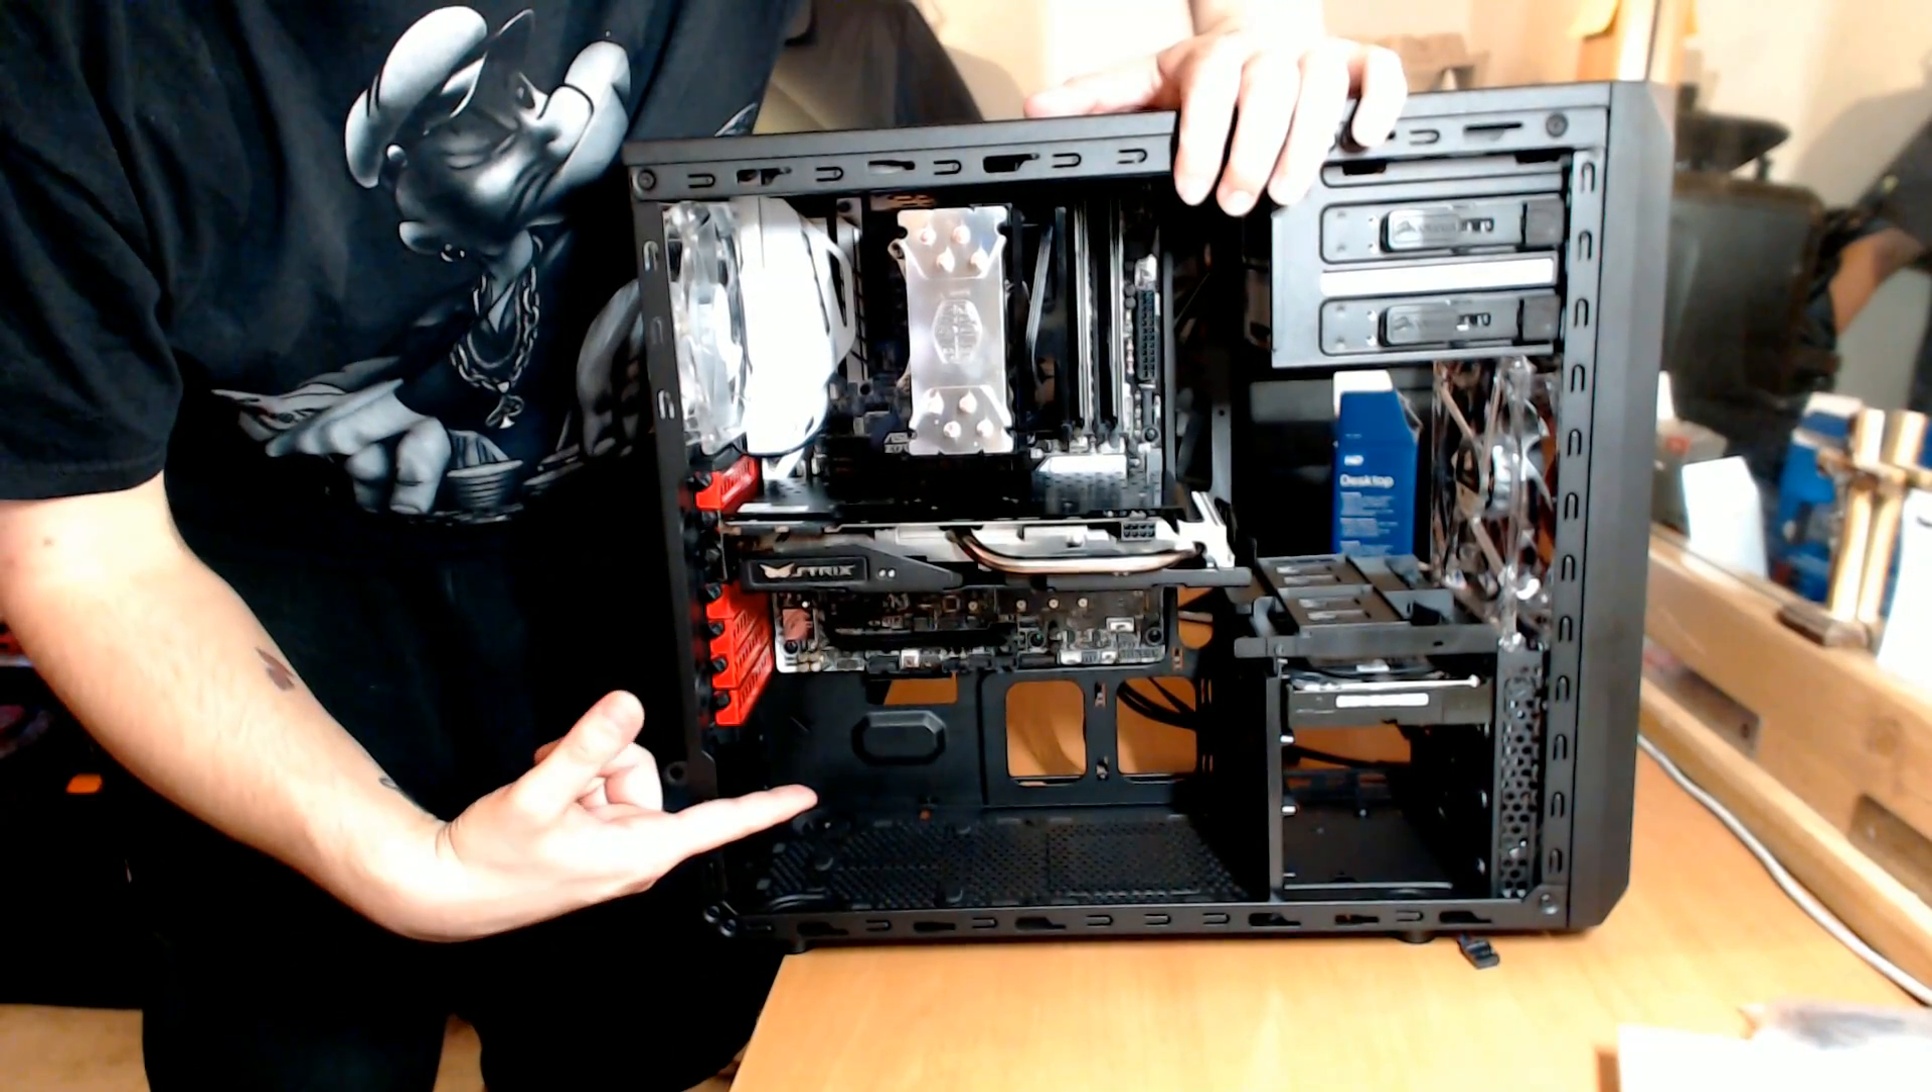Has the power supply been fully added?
No.